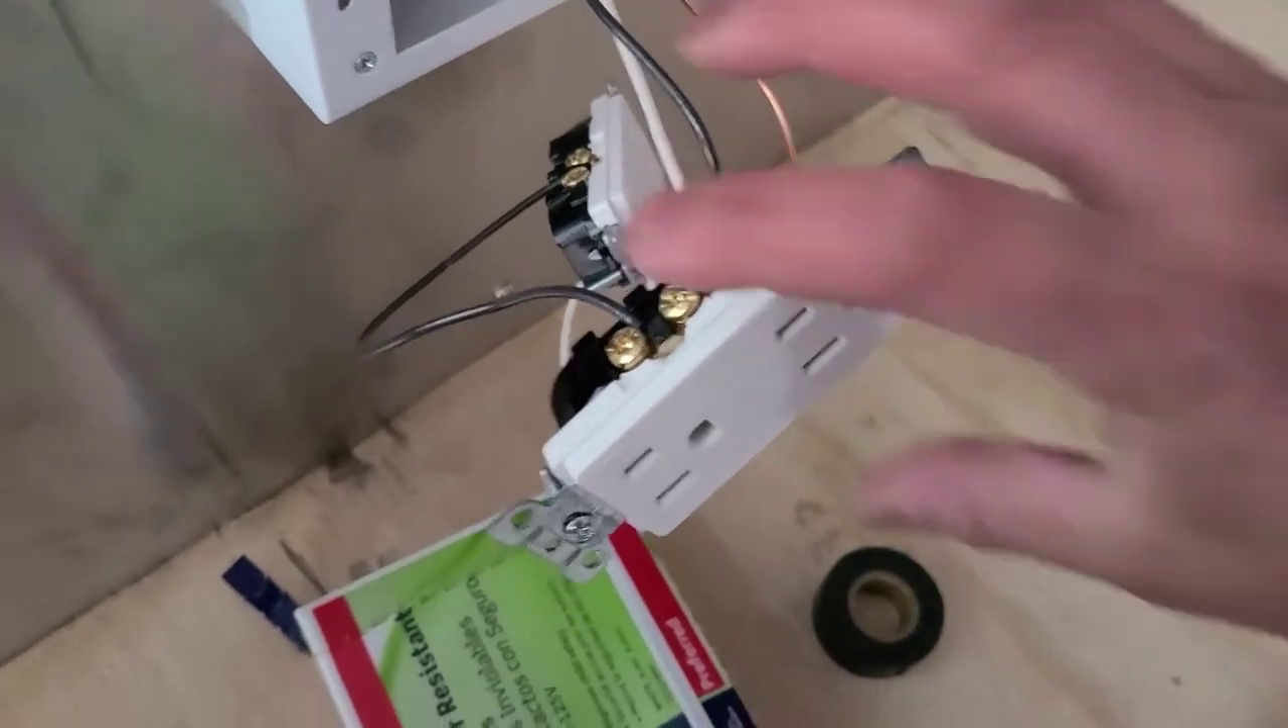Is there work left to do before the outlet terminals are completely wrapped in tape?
Yes.